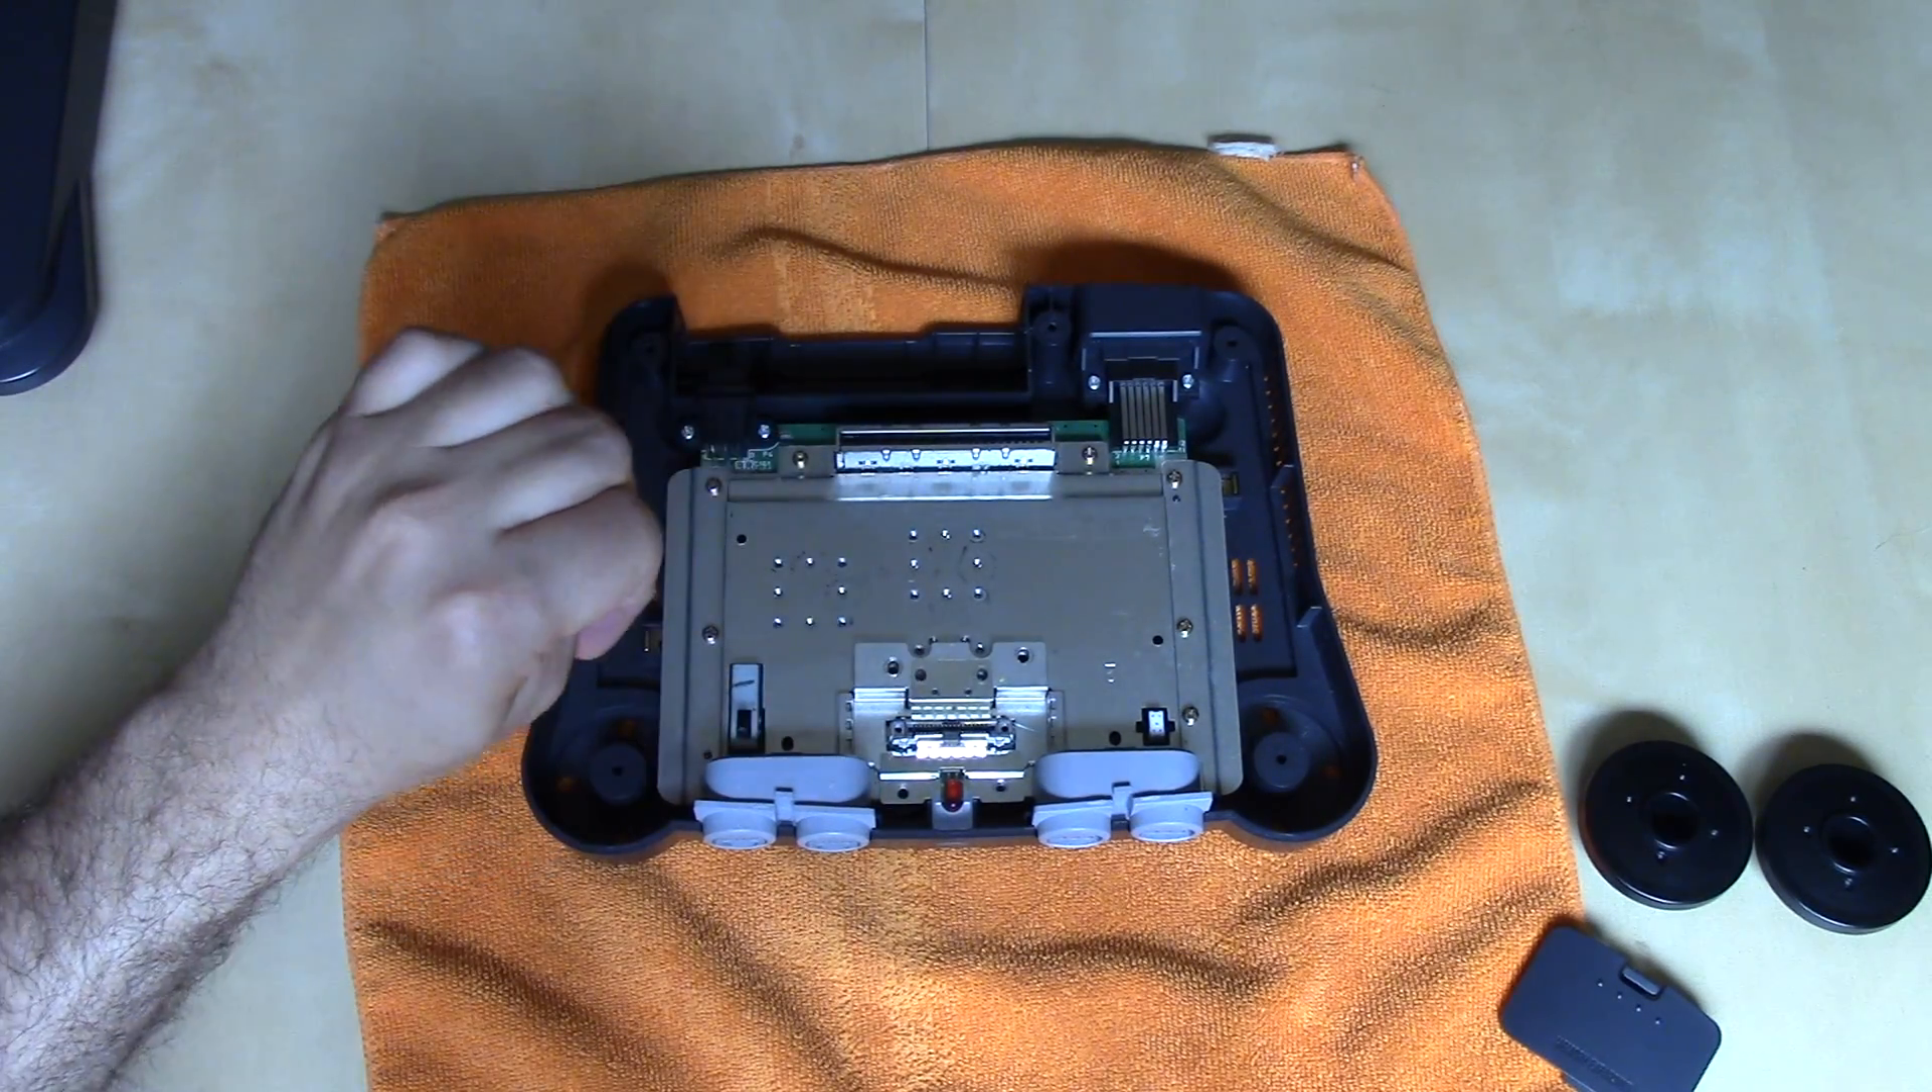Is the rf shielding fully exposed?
Yes.